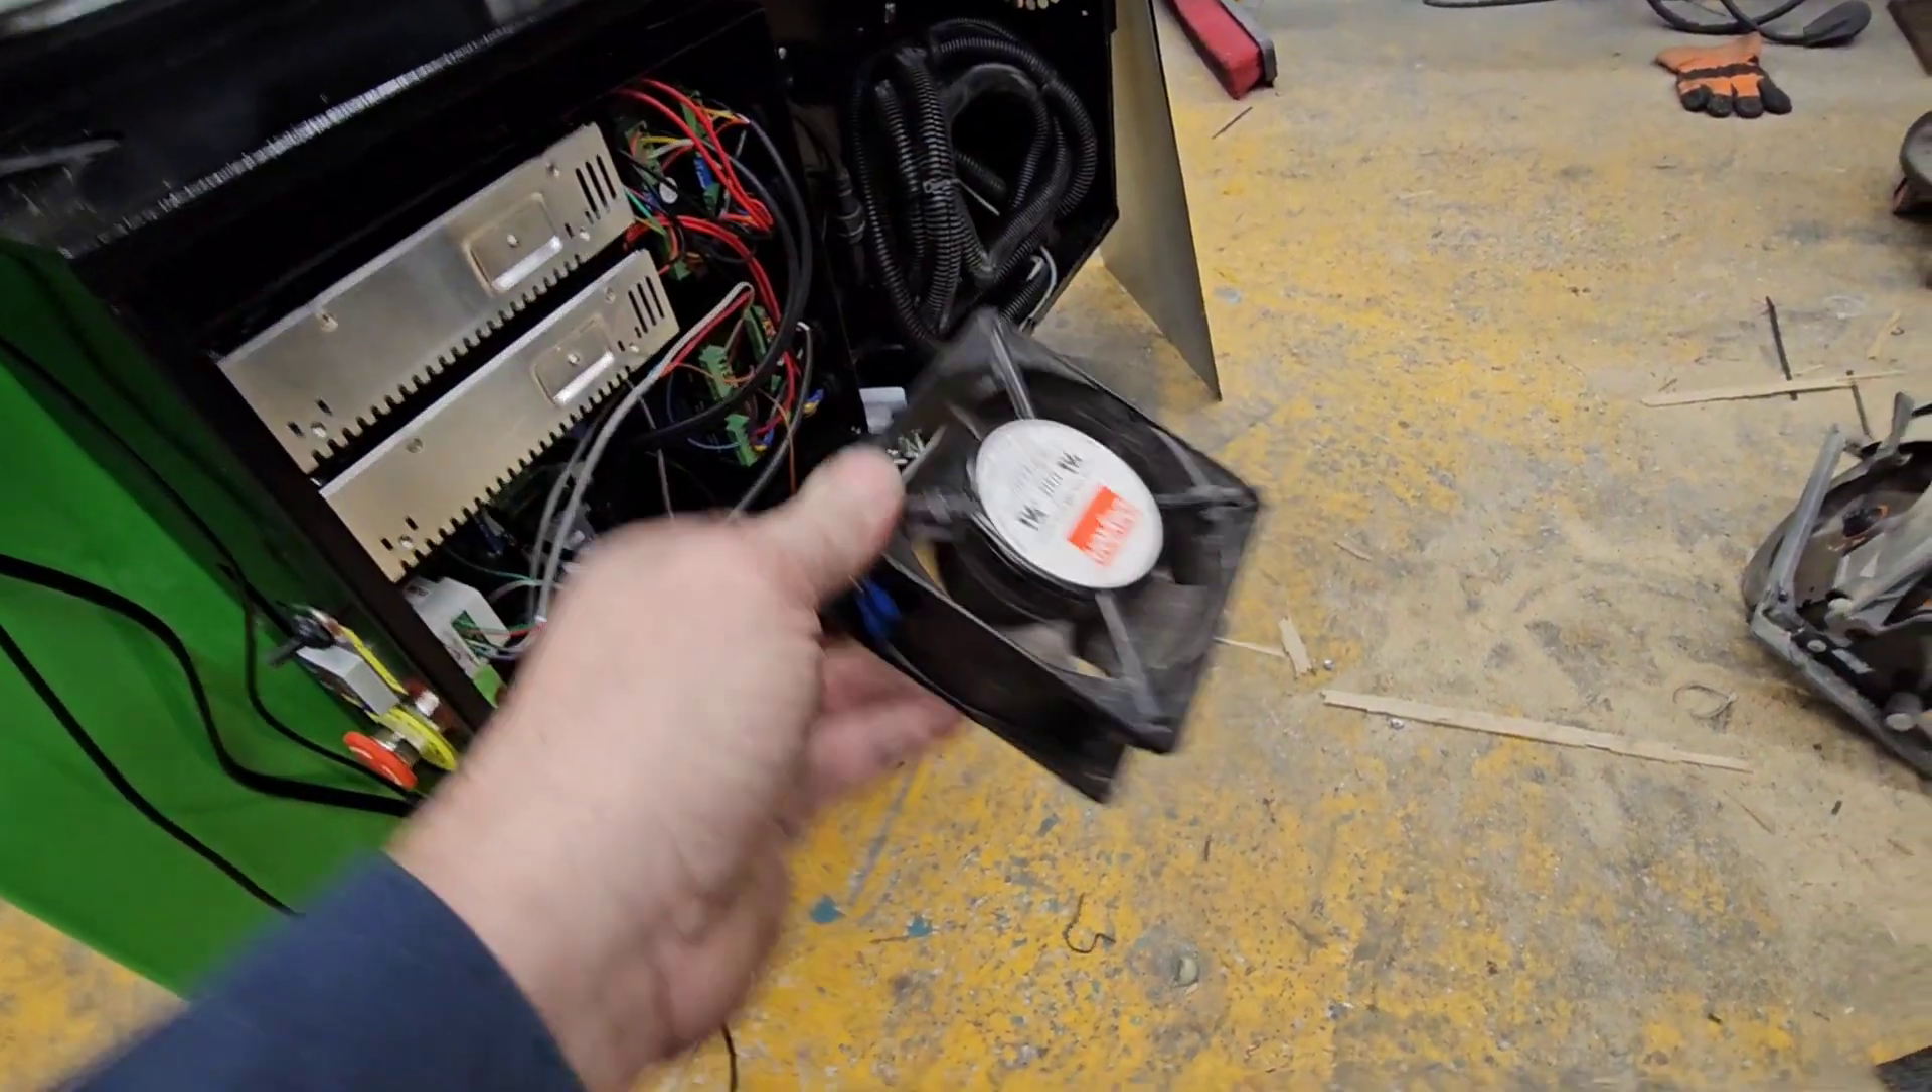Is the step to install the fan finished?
No.